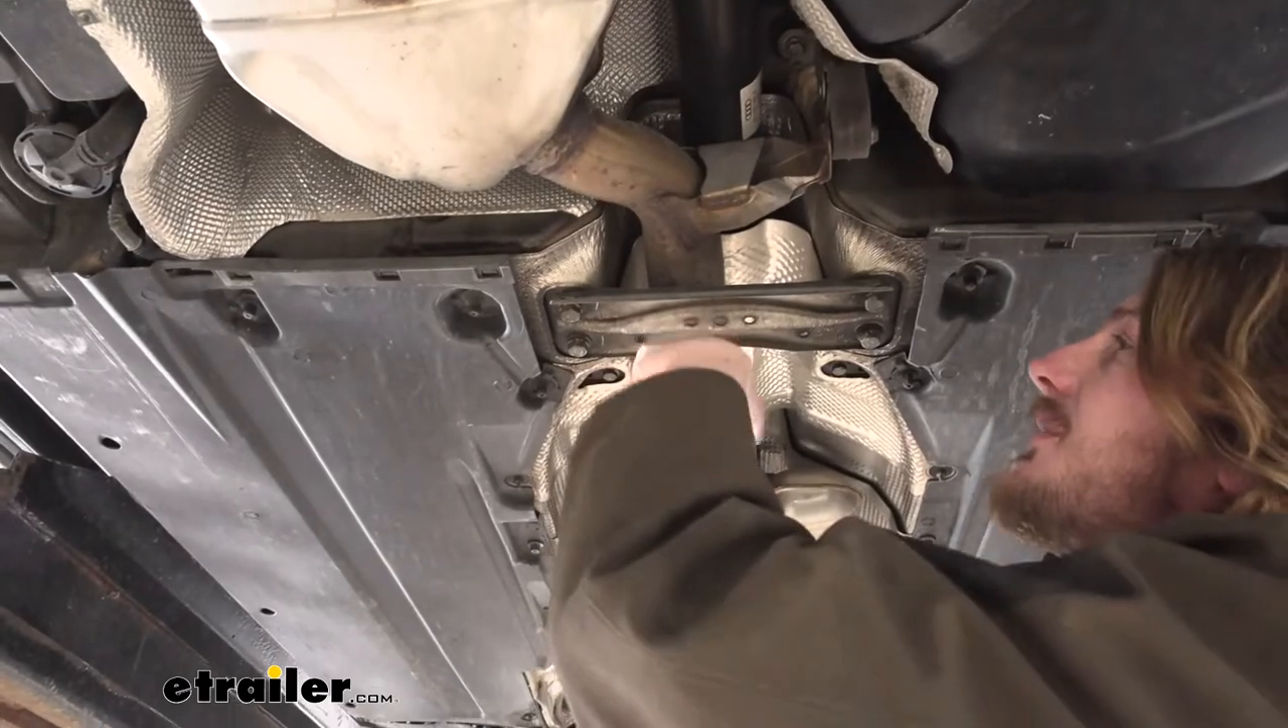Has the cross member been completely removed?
No.